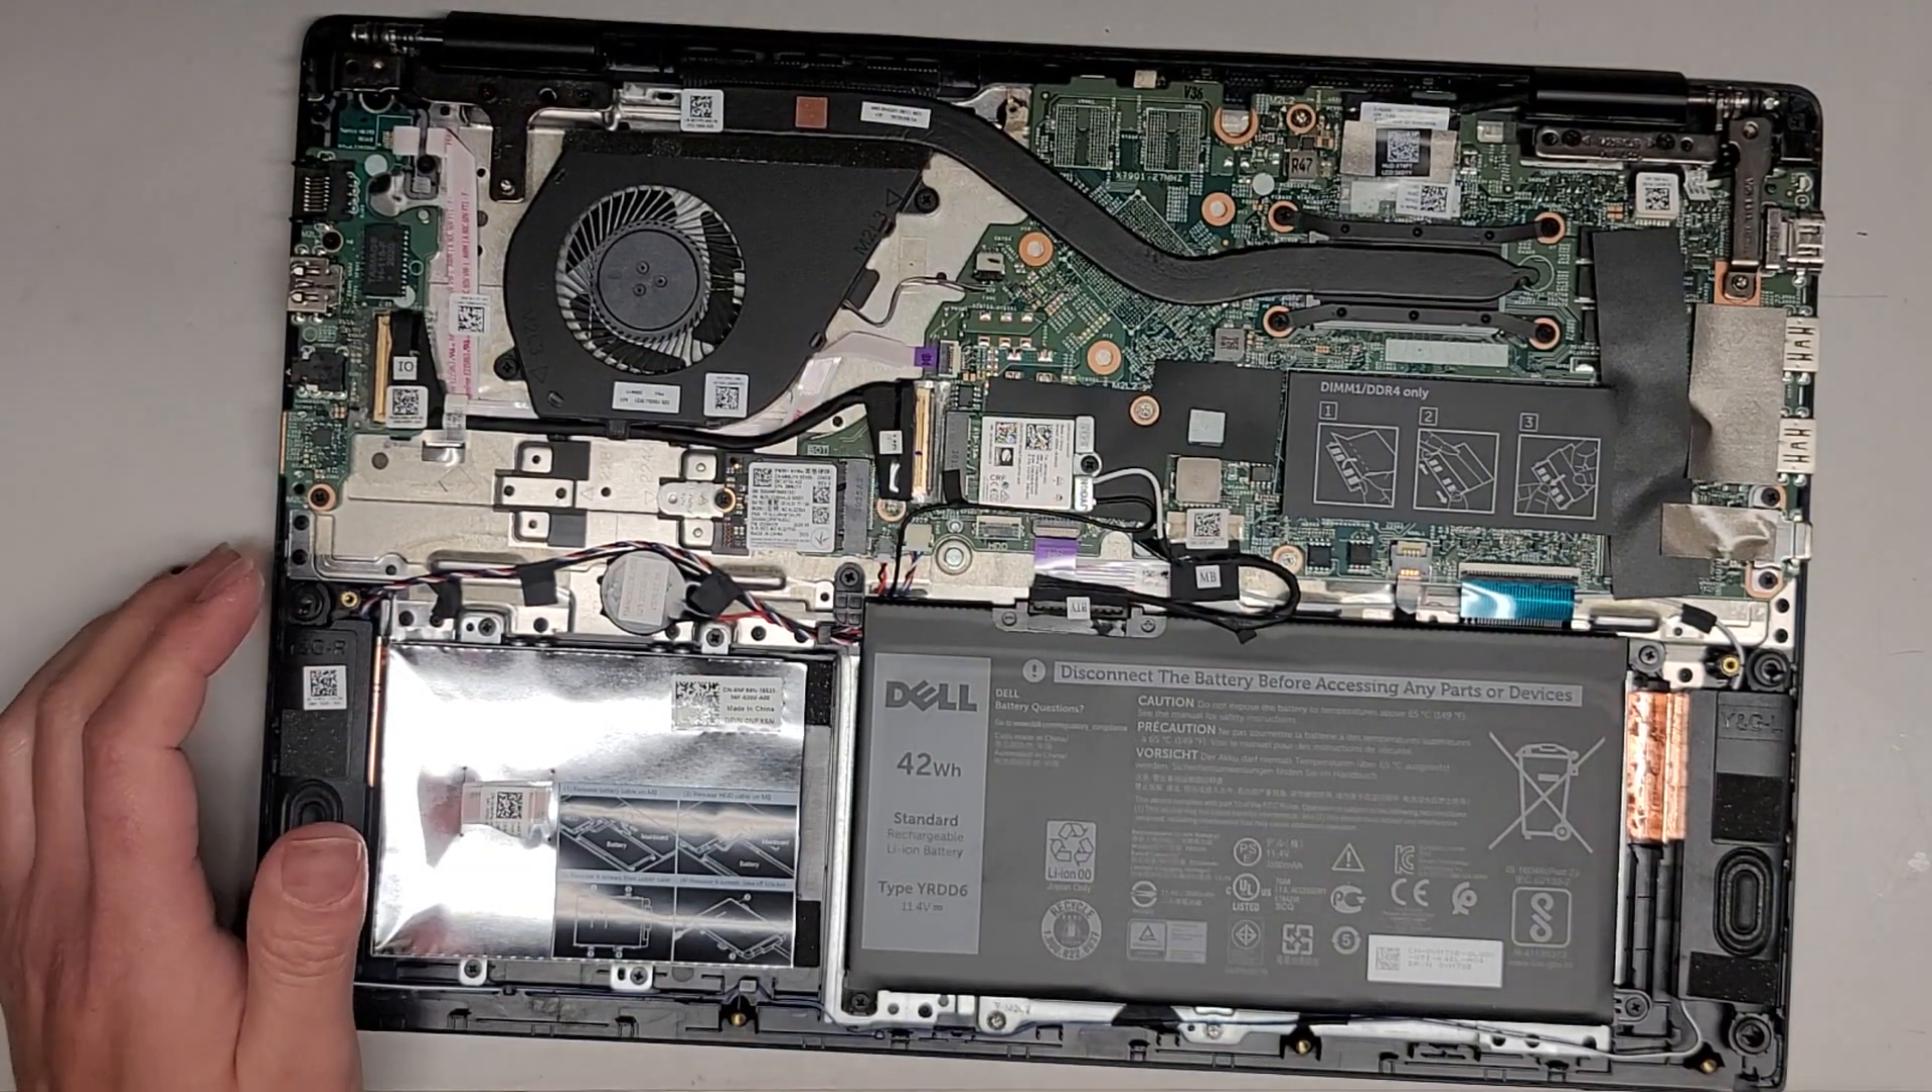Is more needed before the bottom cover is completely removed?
No.